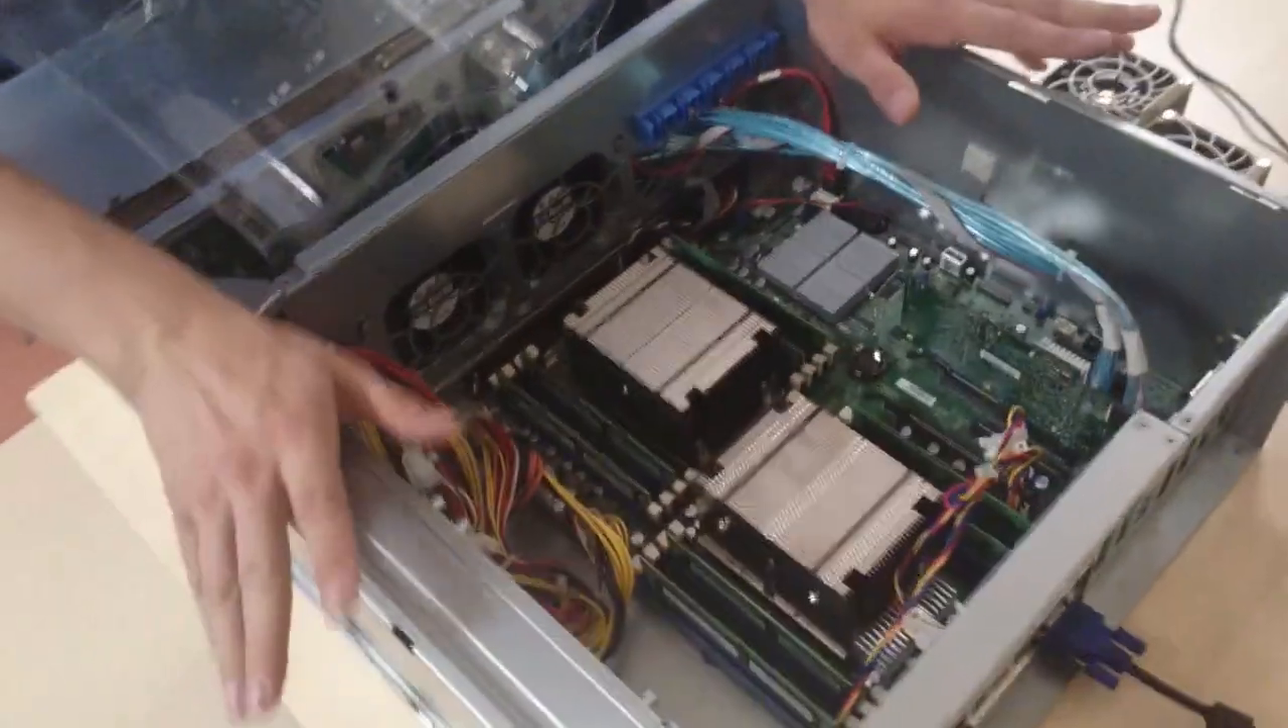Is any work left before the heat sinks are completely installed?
No.